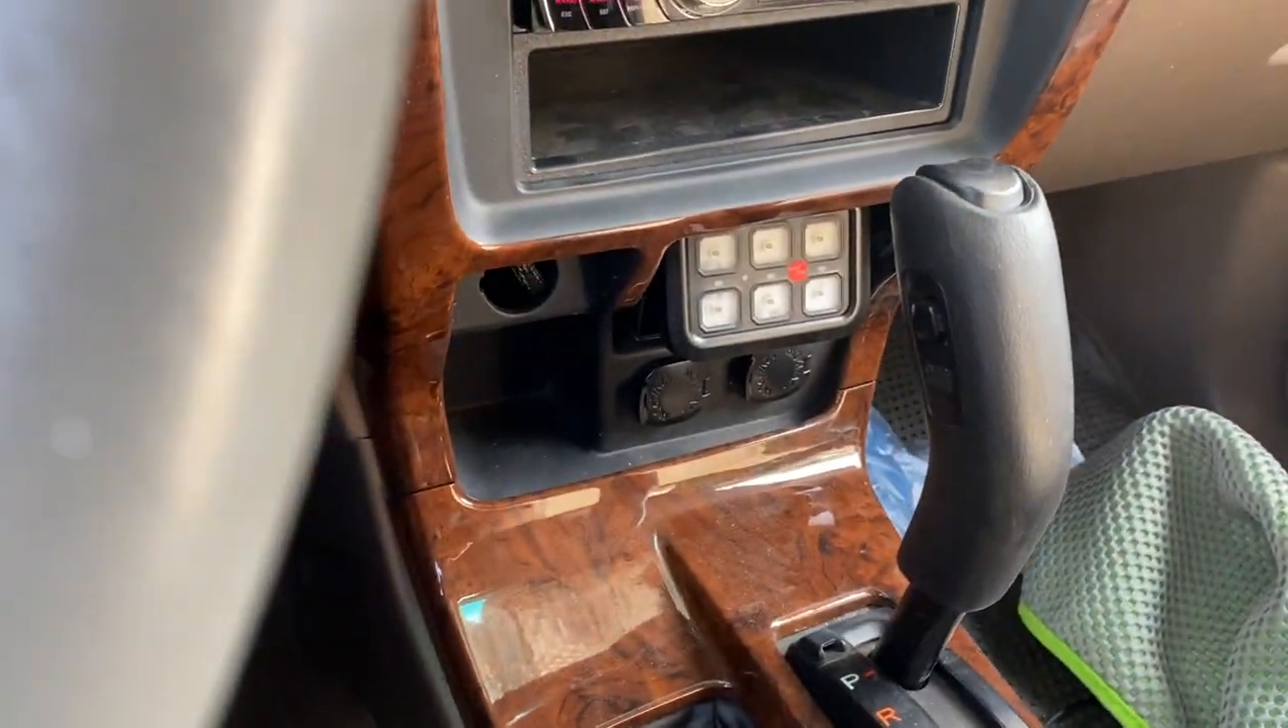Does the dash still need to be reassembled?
No.